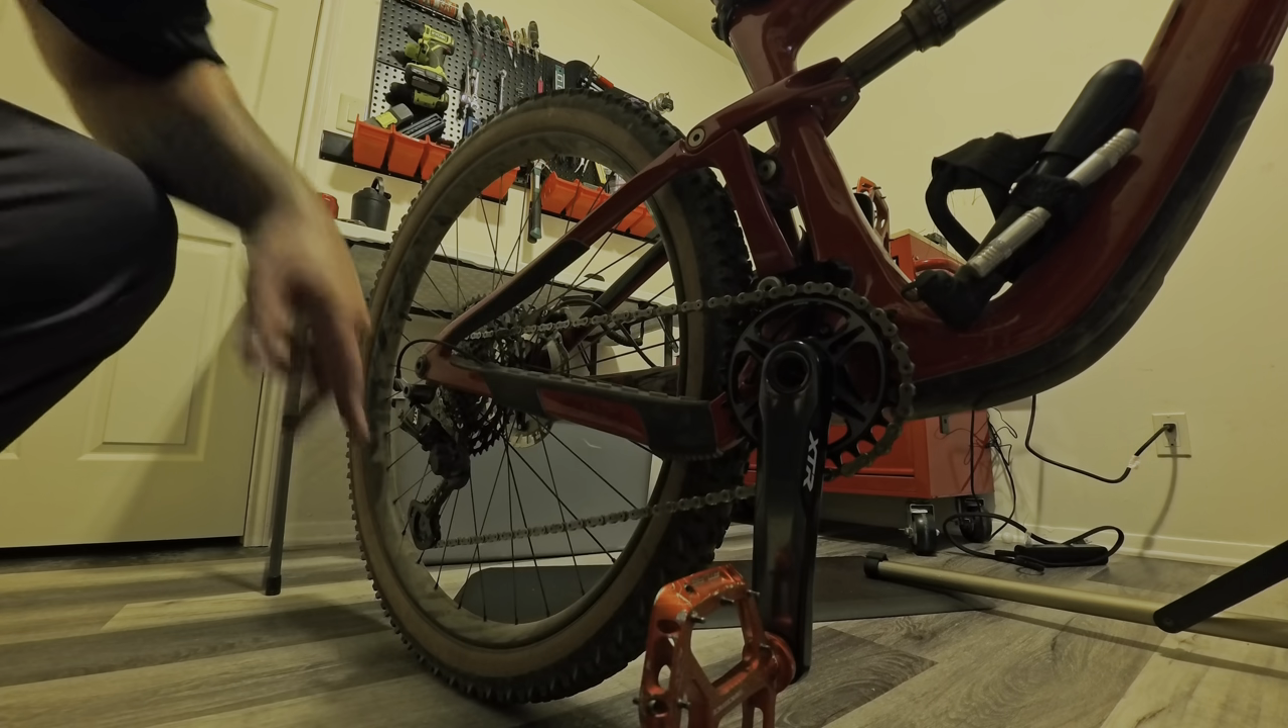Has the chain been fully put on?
Yes.